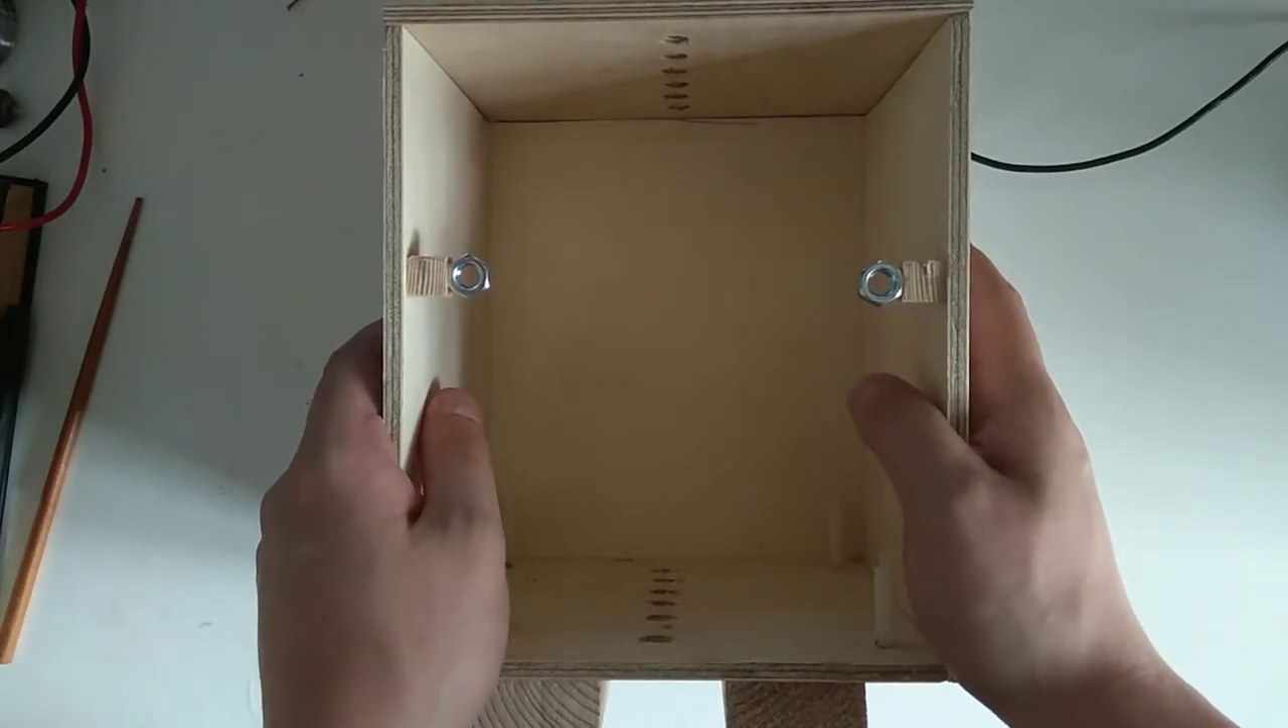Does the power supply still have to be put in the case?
Yes.